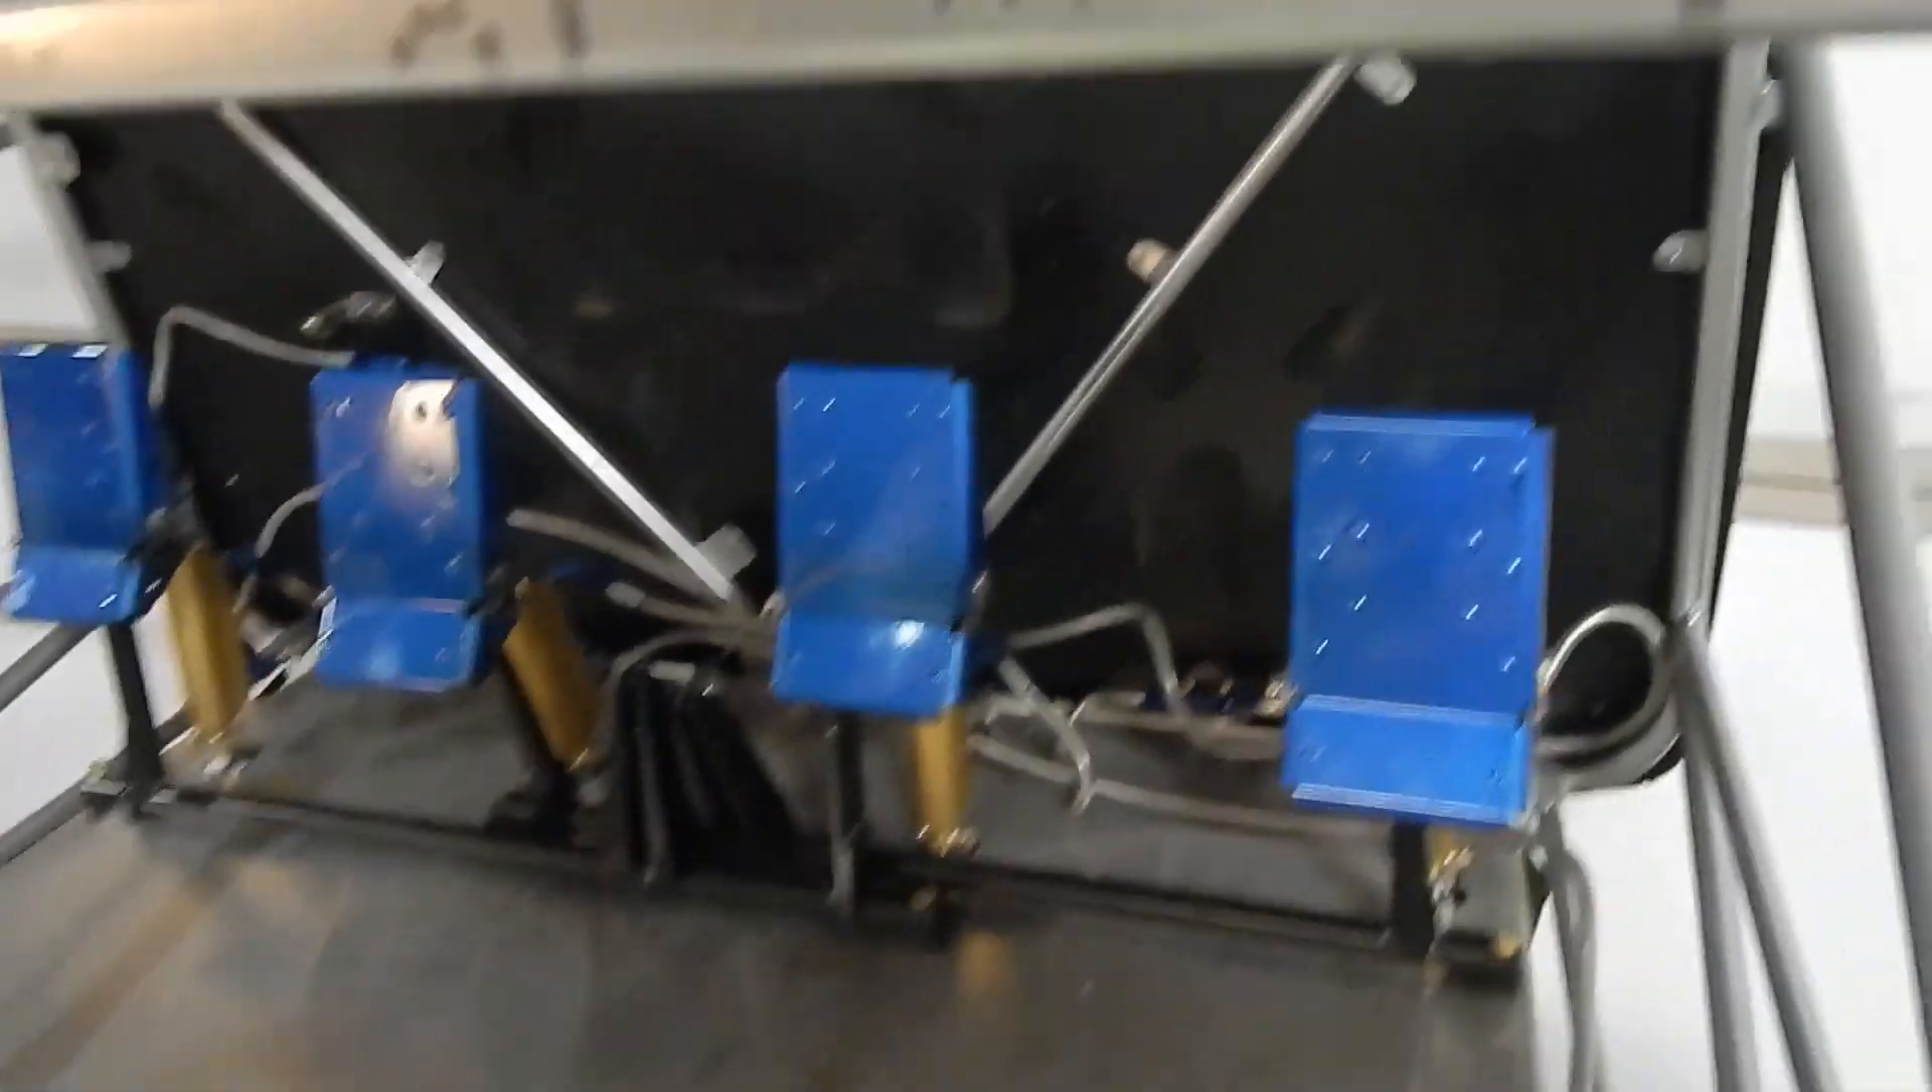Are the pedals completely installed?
Yes.